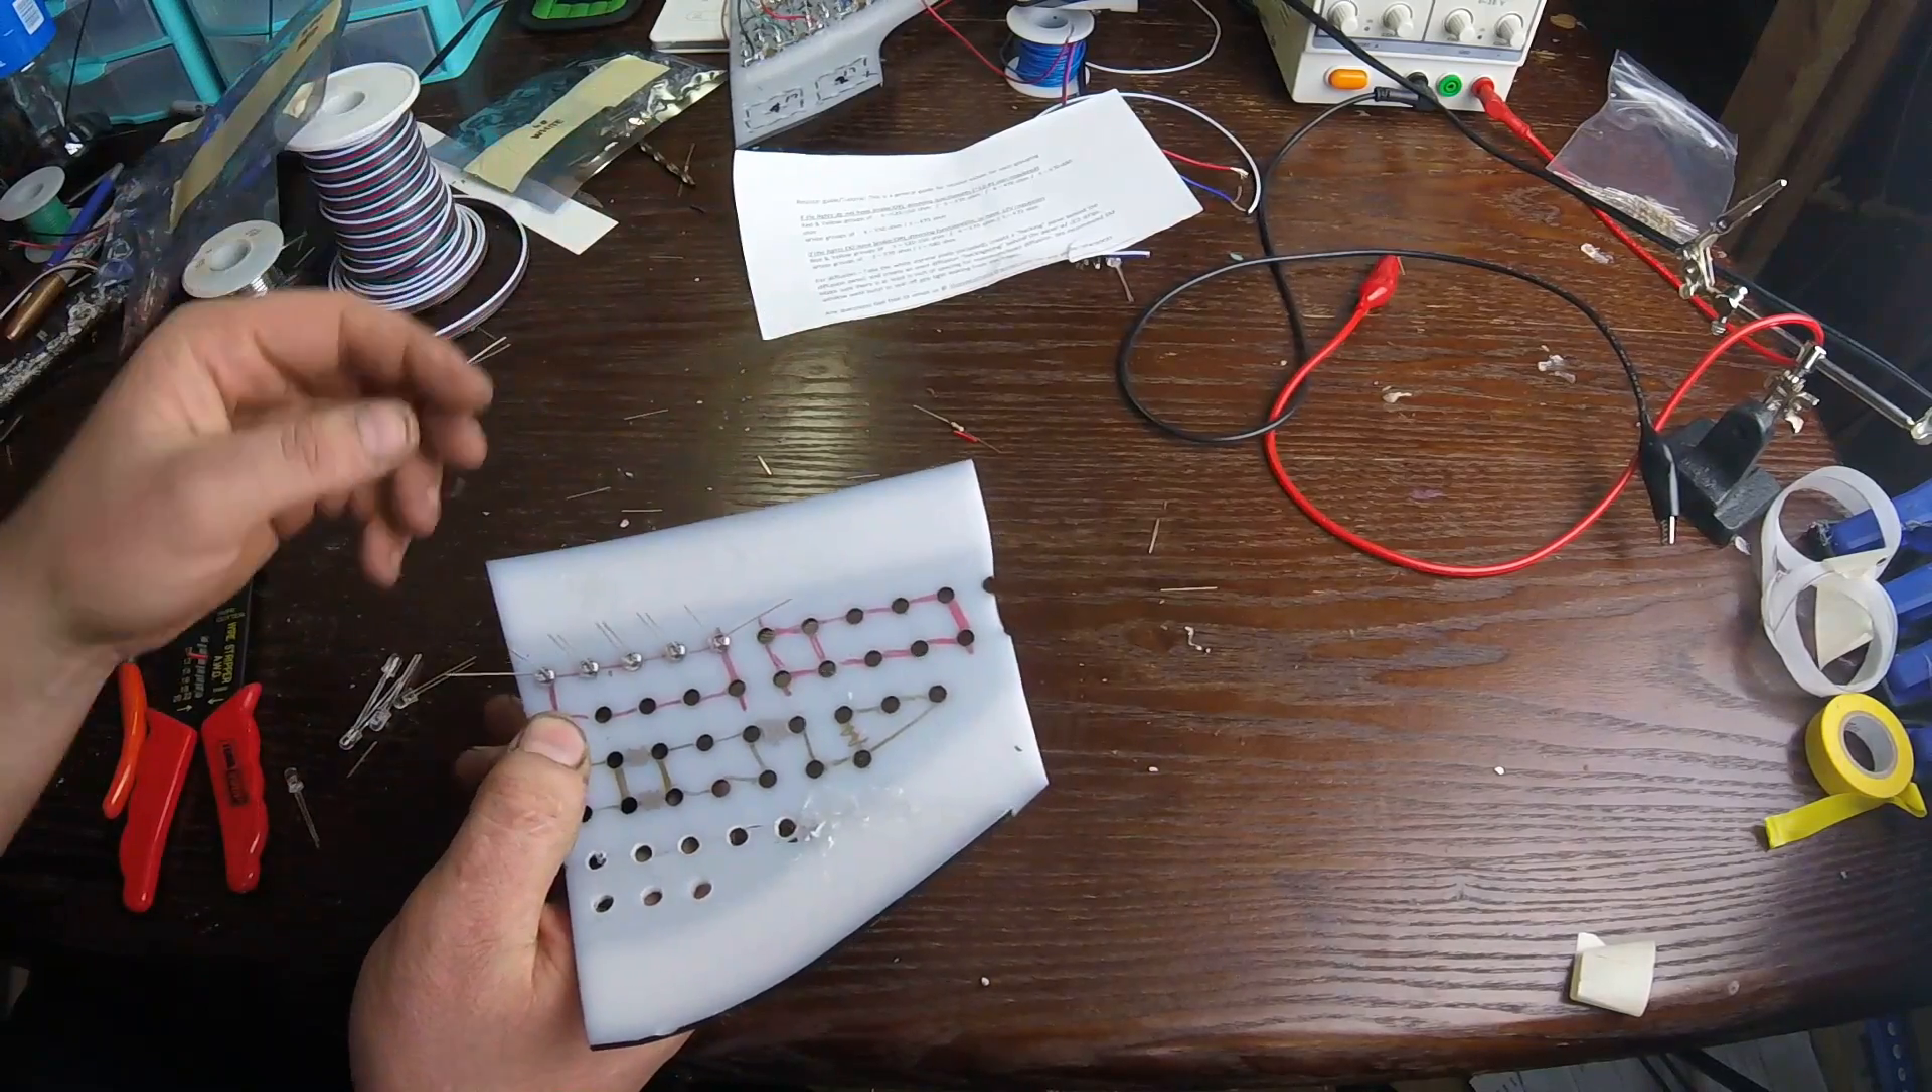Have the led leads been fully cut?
No.